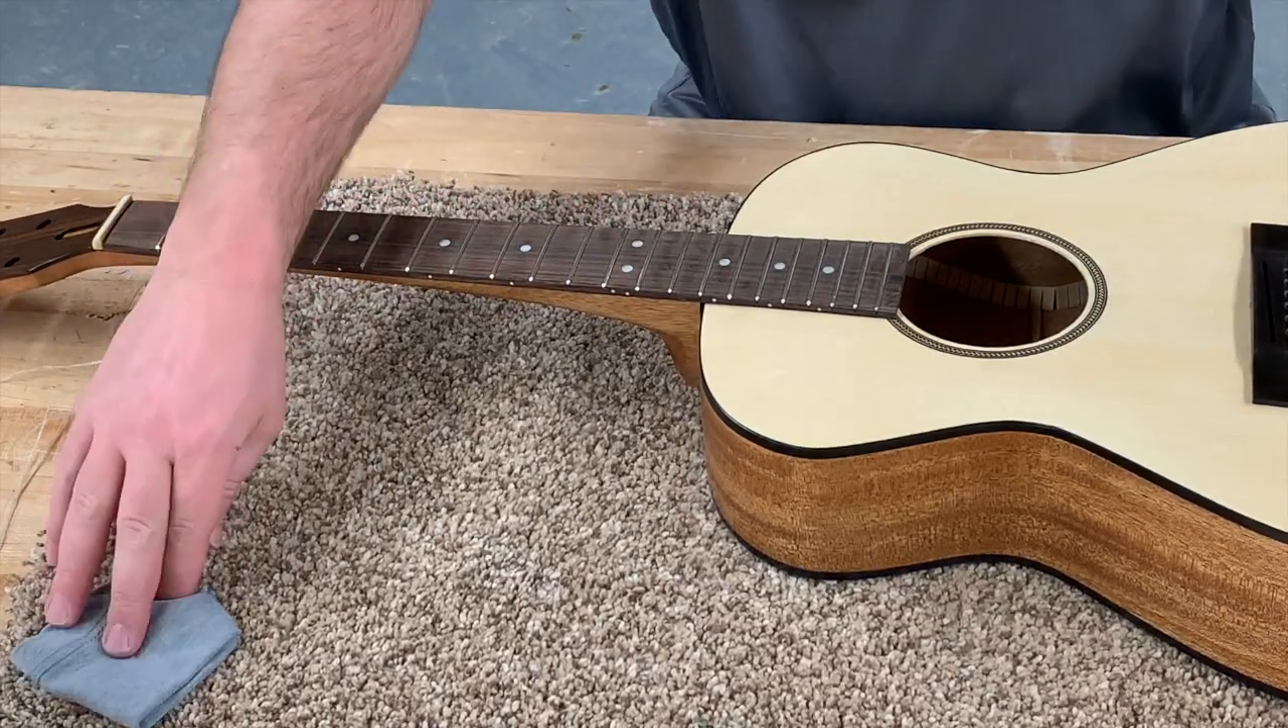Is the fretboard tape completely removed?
Yes.